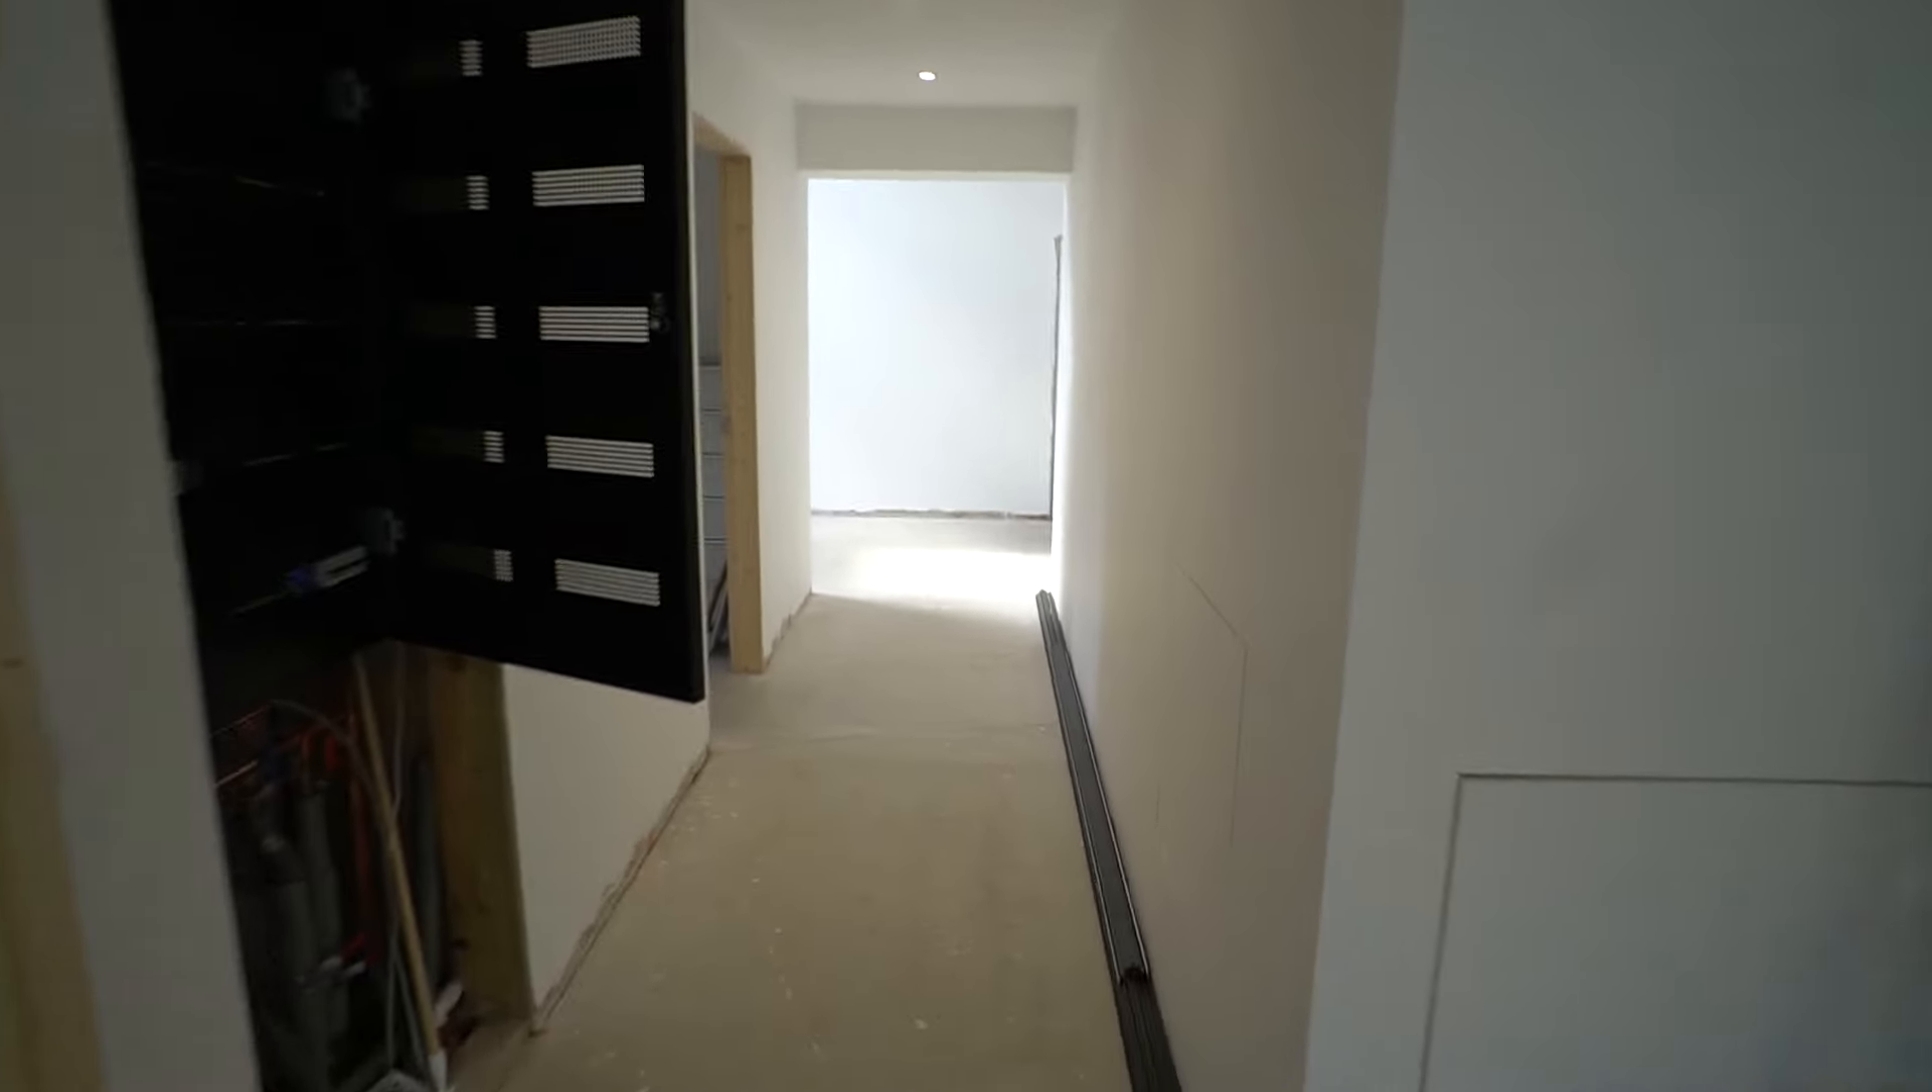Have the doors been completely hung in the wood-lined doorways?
No.